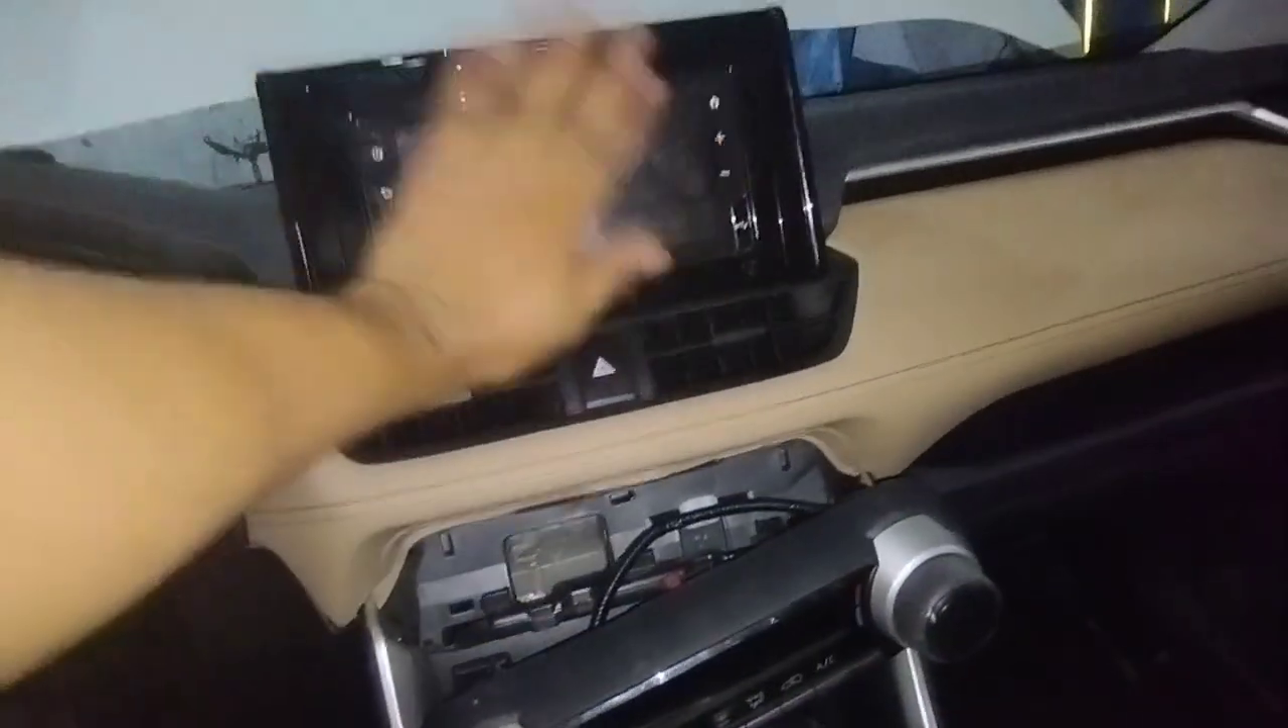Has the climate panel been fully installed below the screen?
No.